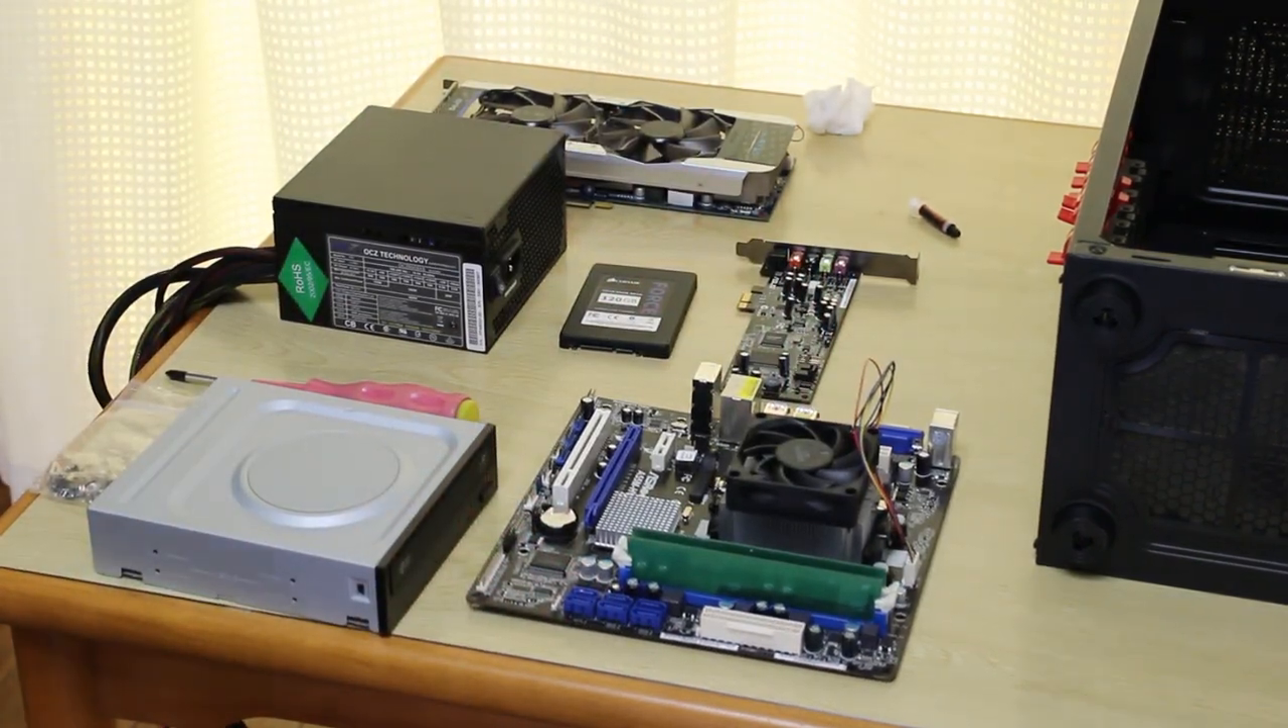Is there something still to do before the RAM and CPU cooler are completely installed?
No.